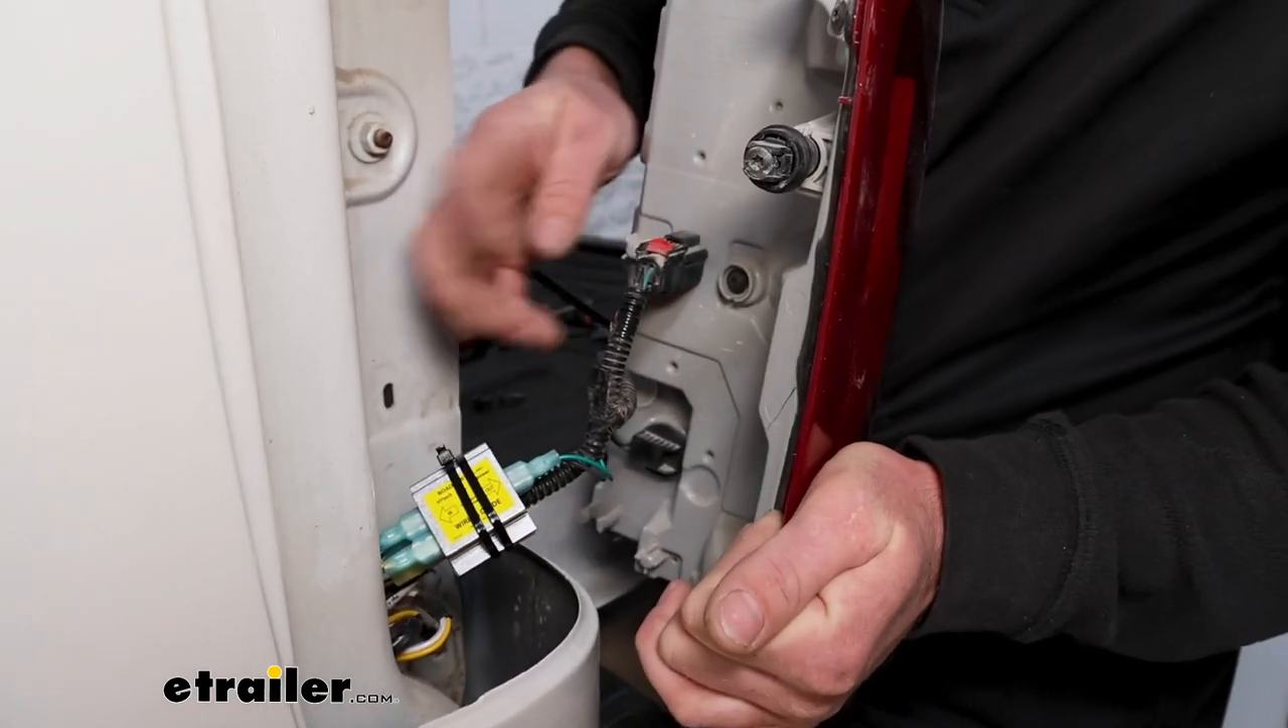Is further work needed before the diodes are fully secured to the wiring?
No.